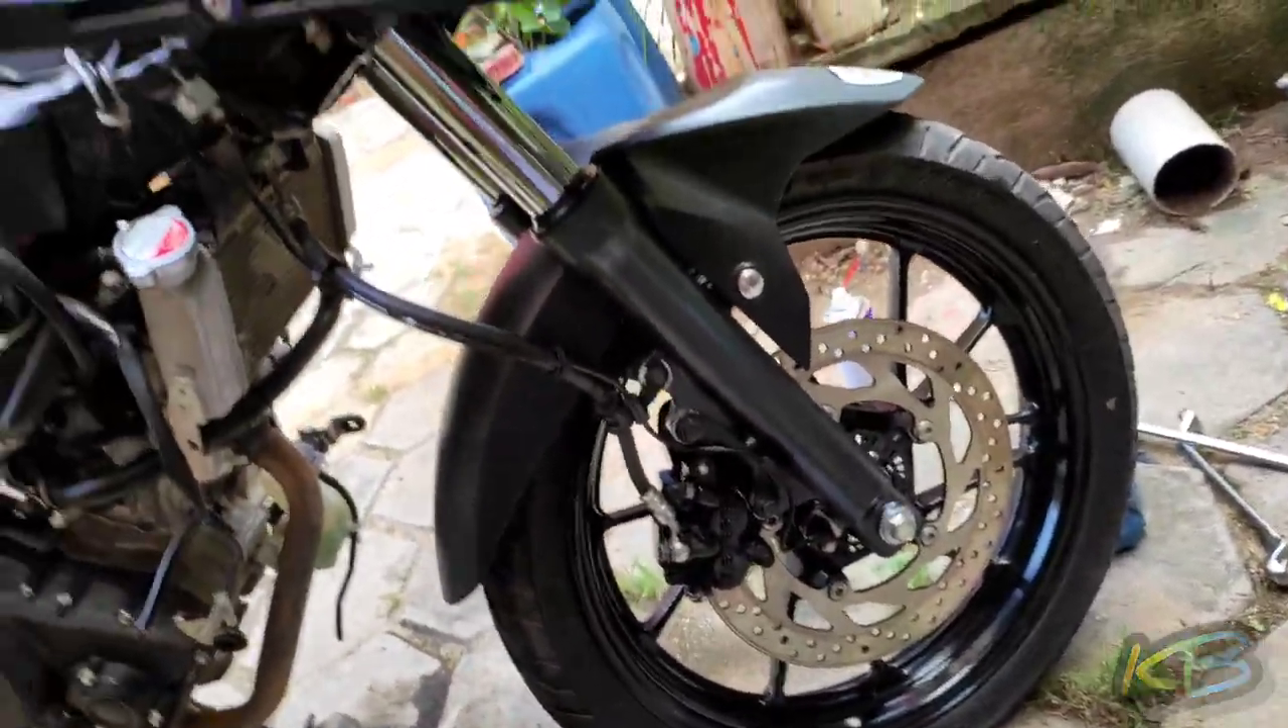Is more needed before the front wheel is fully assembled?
No.